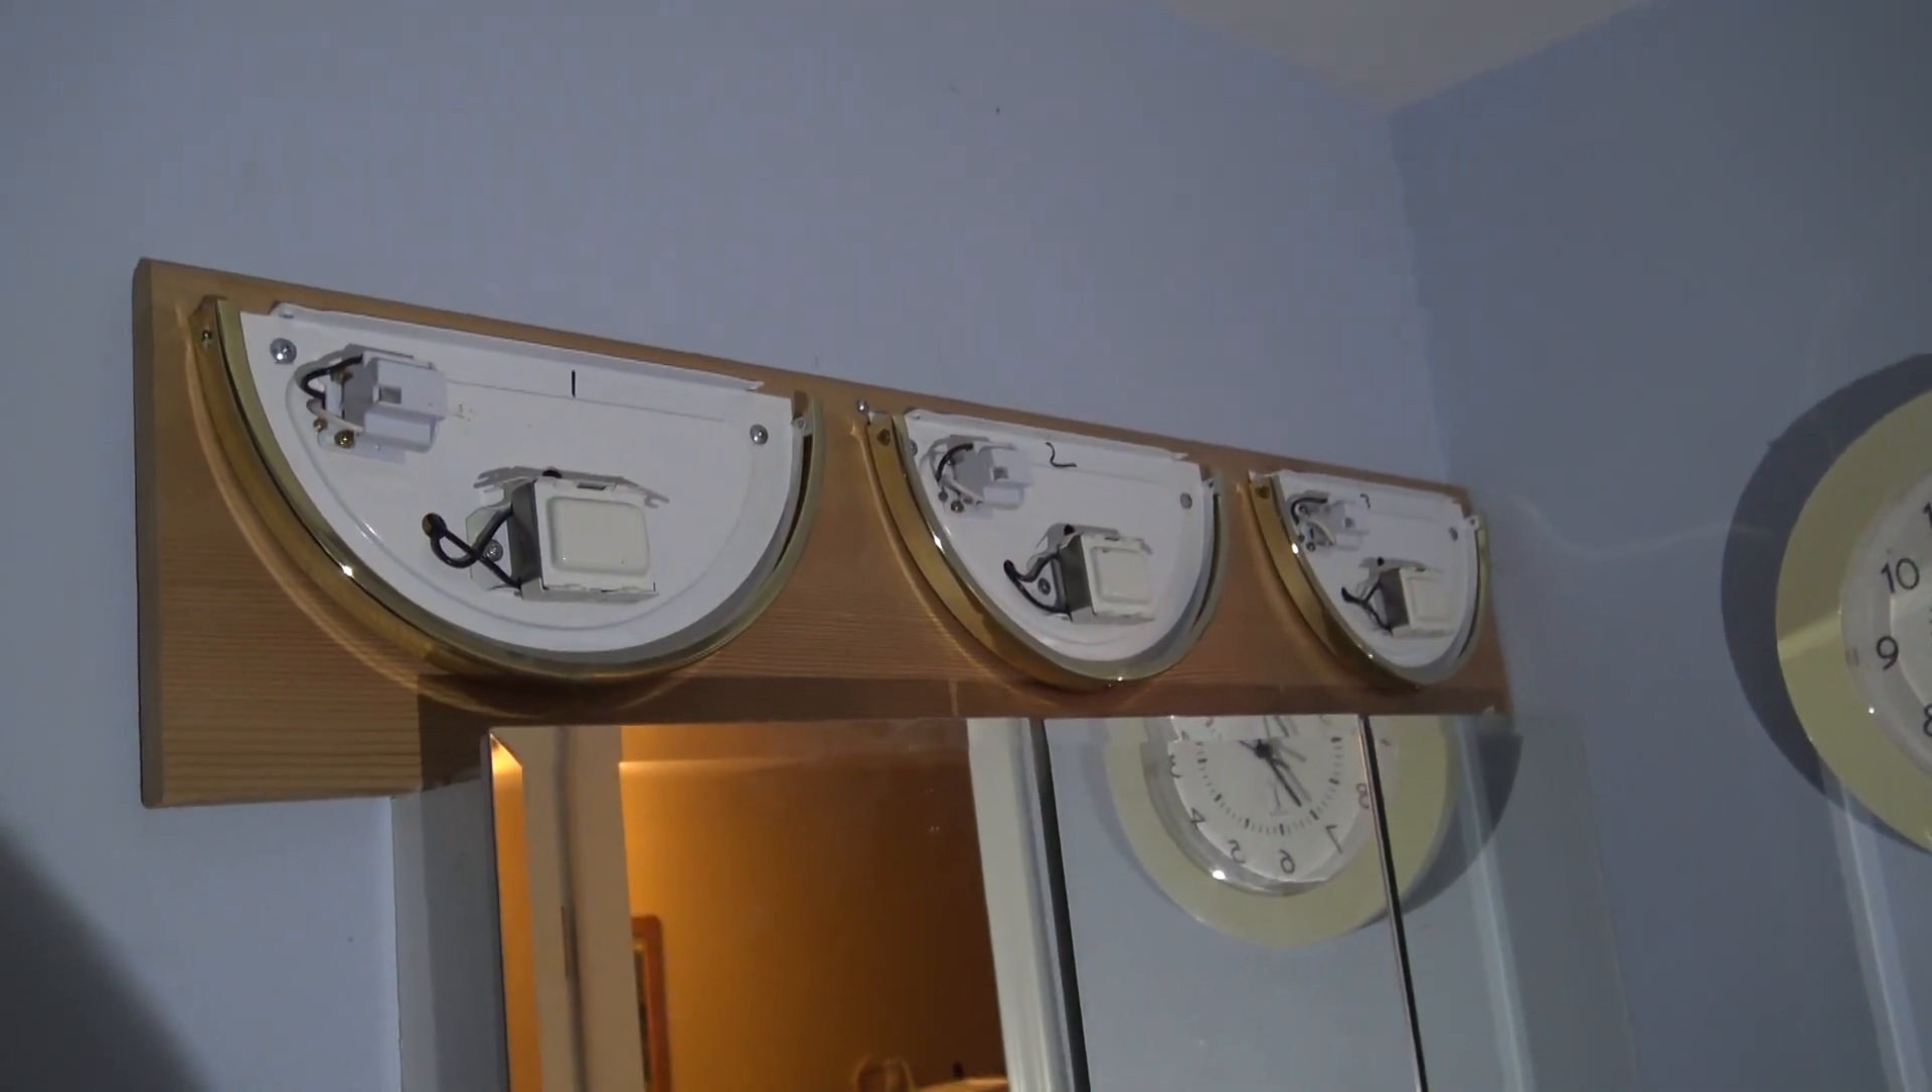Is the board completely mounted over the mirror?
Yes.